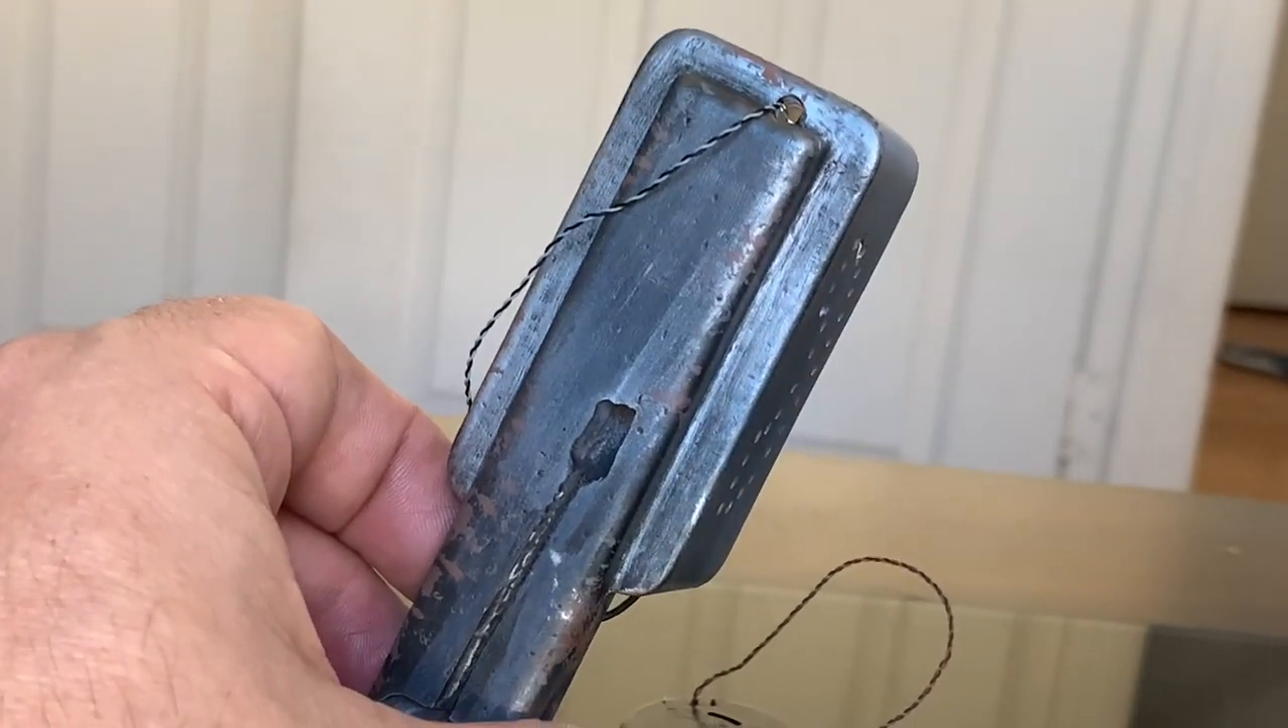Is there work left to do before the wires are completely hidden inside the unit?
Yes.